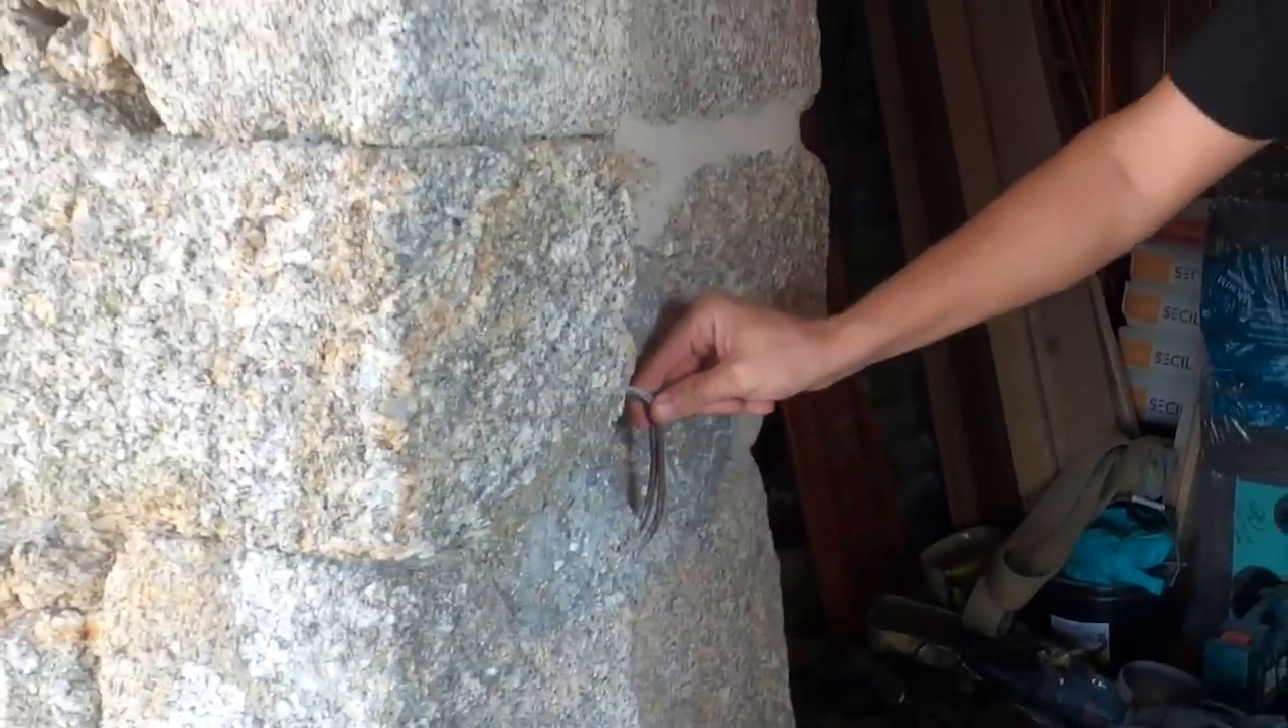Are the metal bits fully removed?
No.